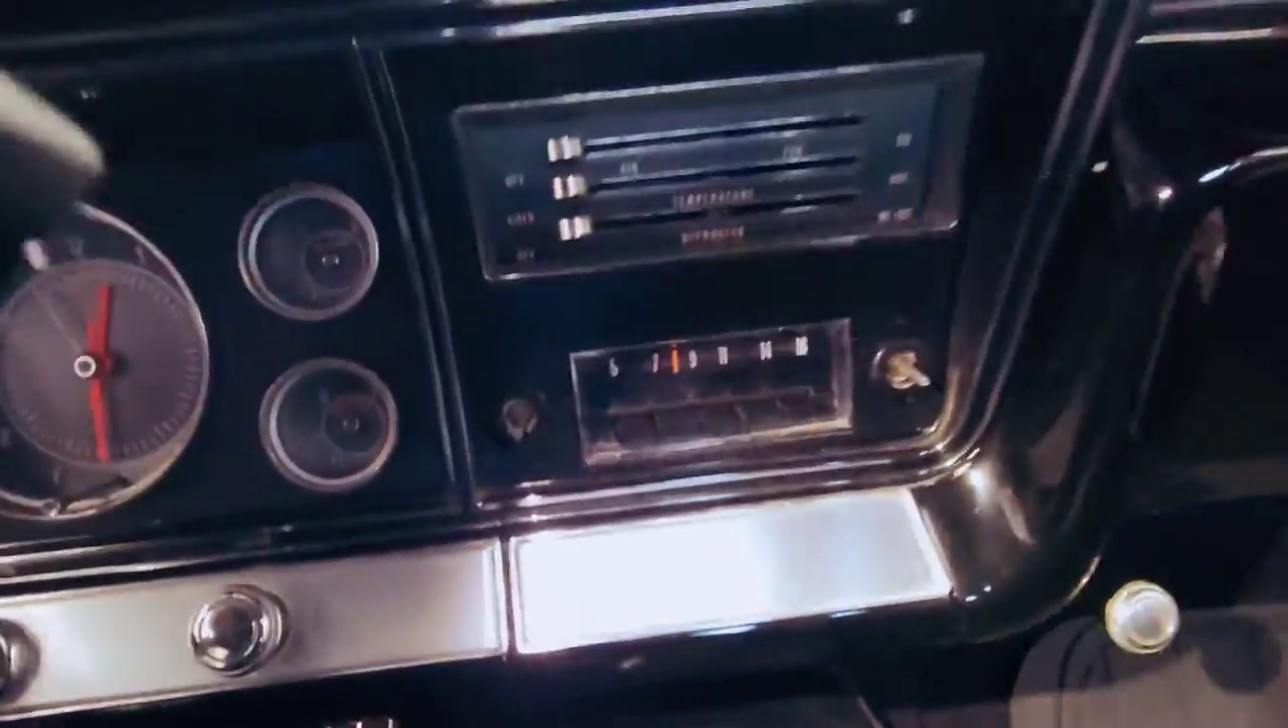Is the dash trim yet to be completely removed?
Yes.